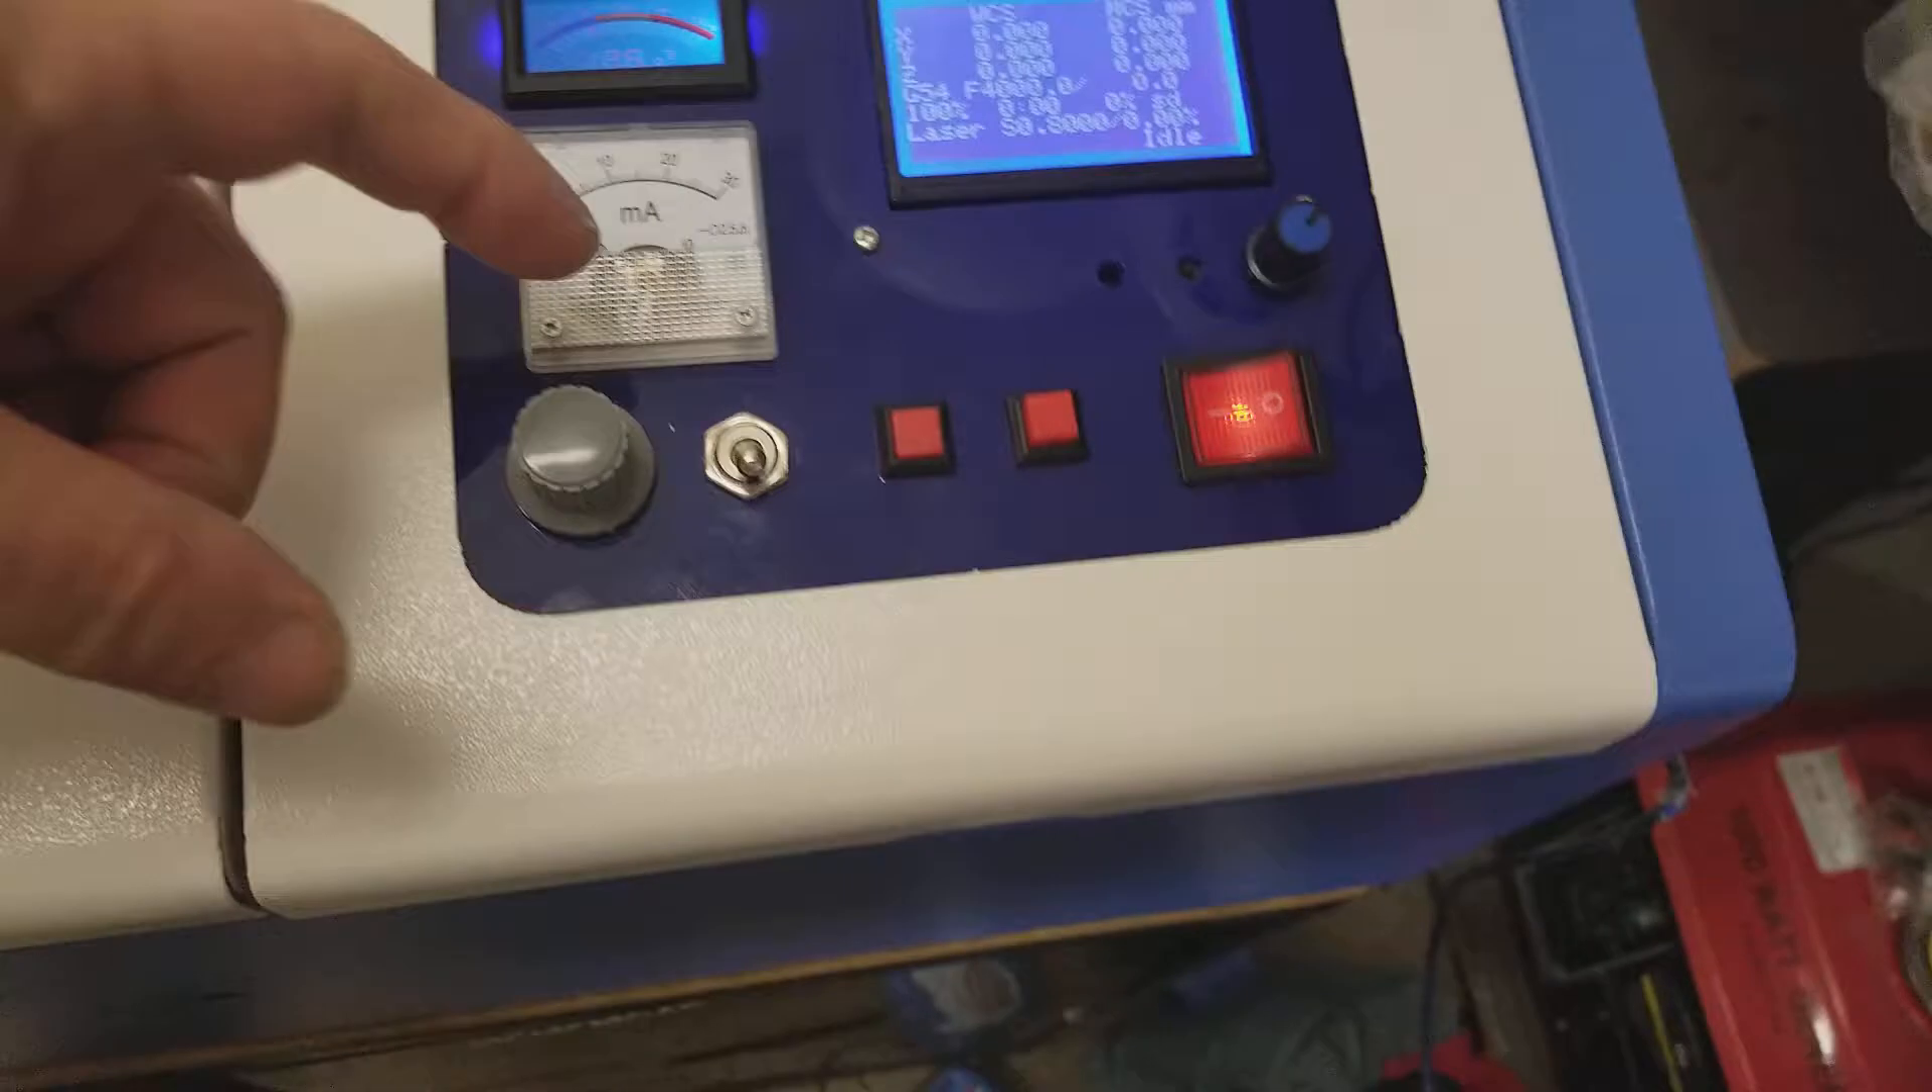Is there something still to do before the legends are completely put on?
Yes.